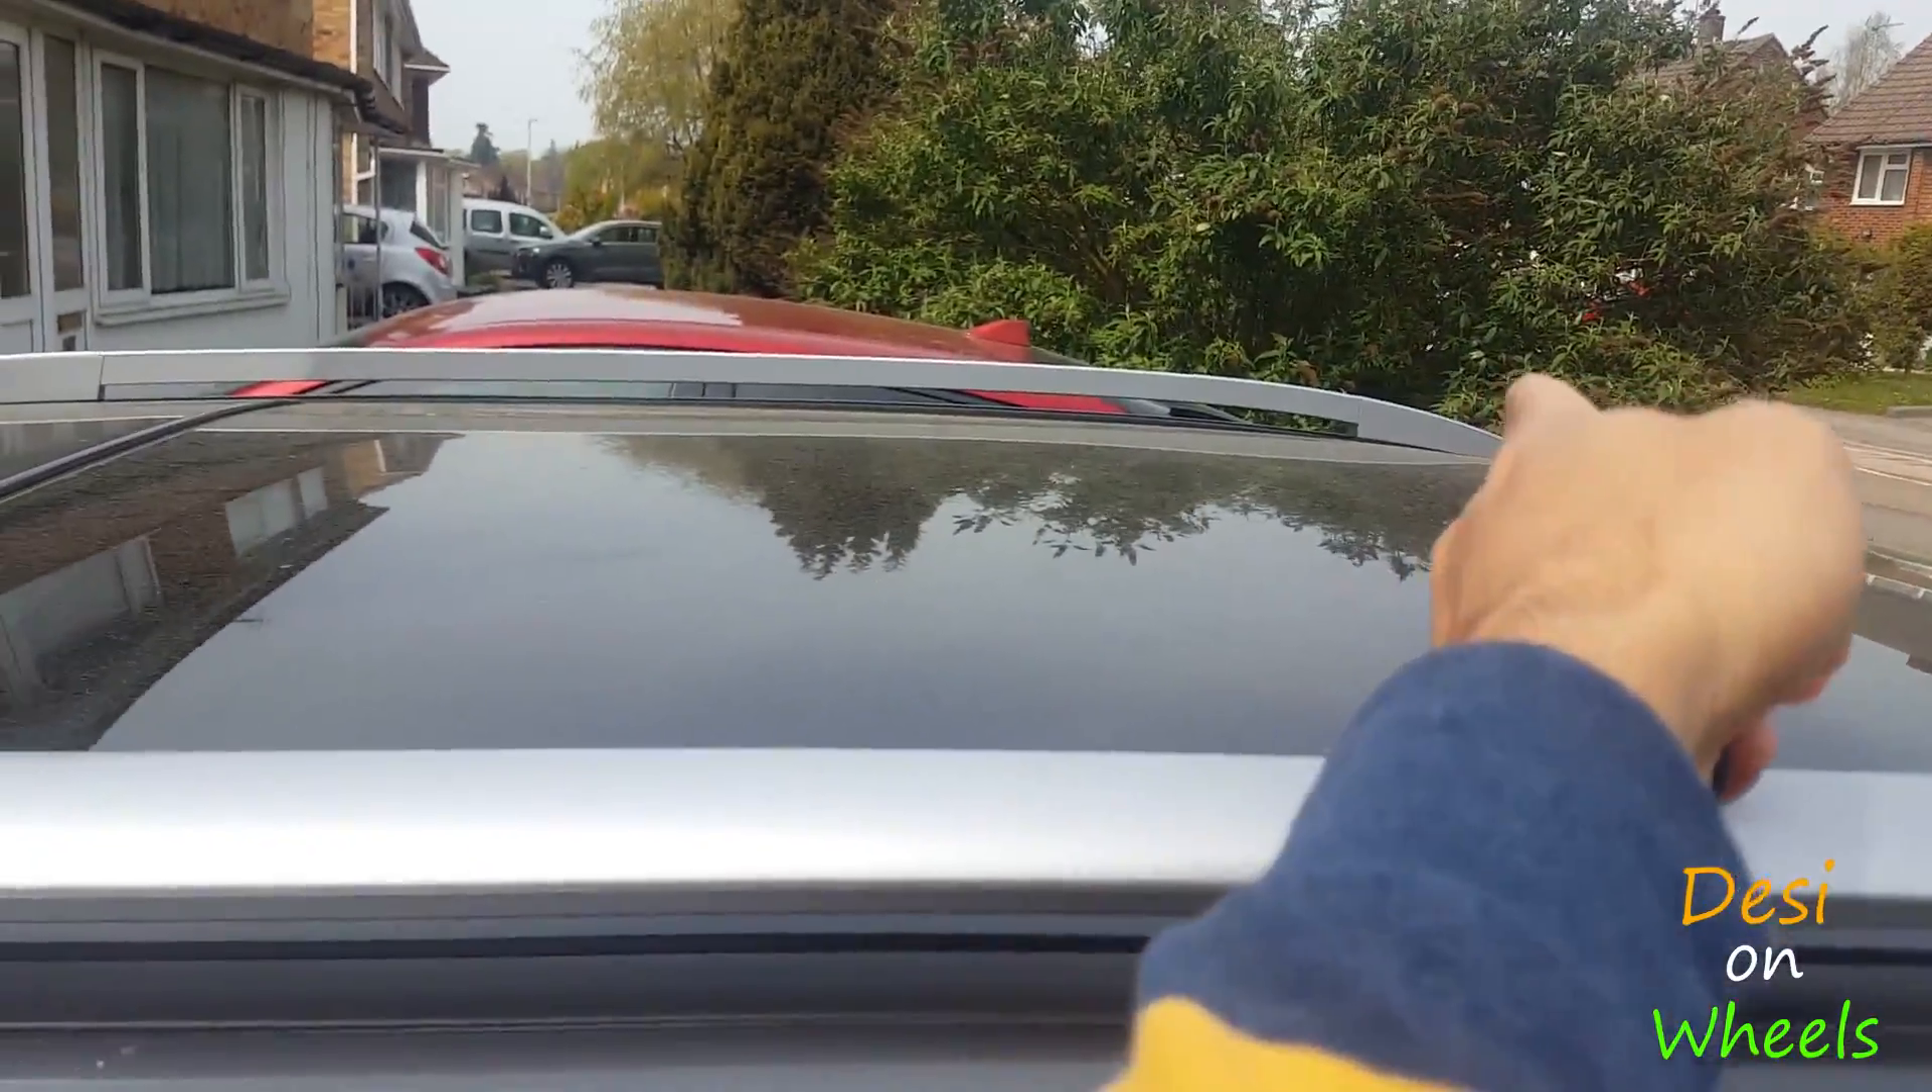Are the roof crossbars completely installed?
No.